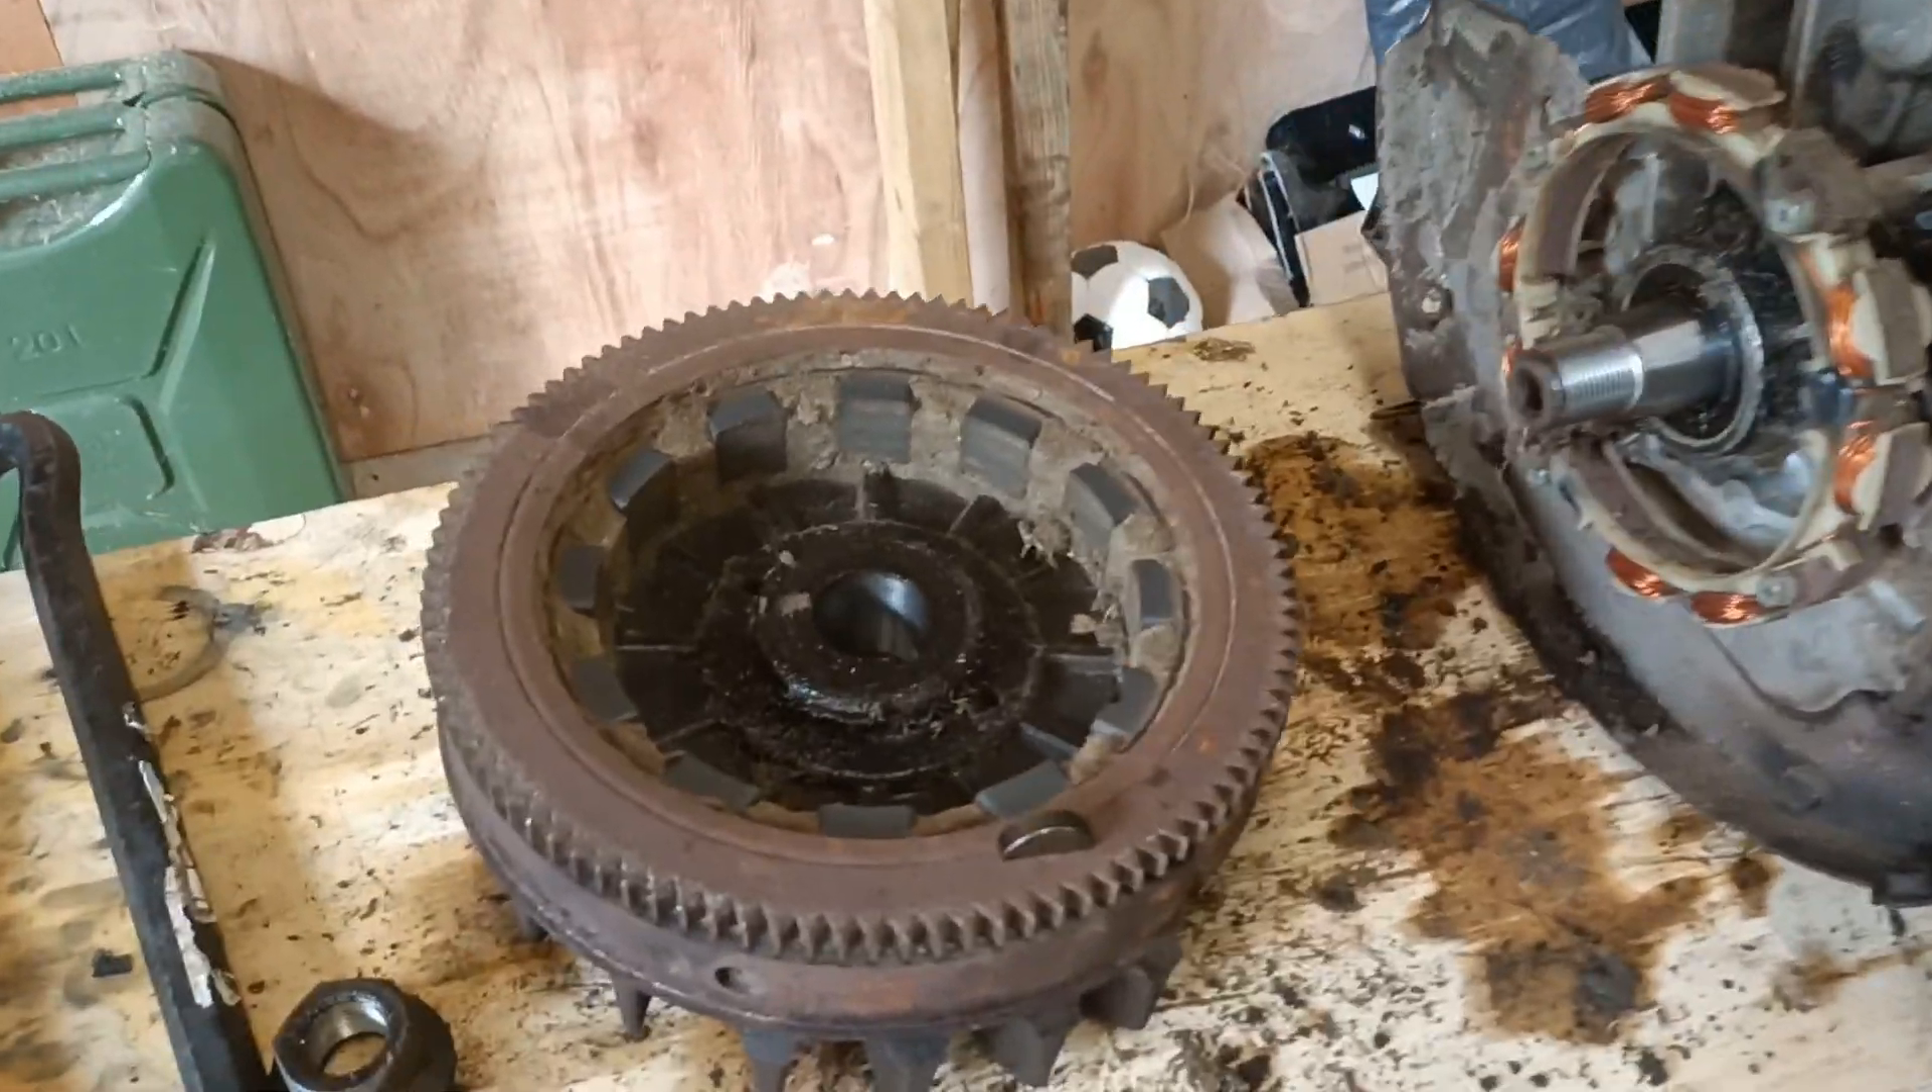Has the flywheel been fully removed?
Yes.